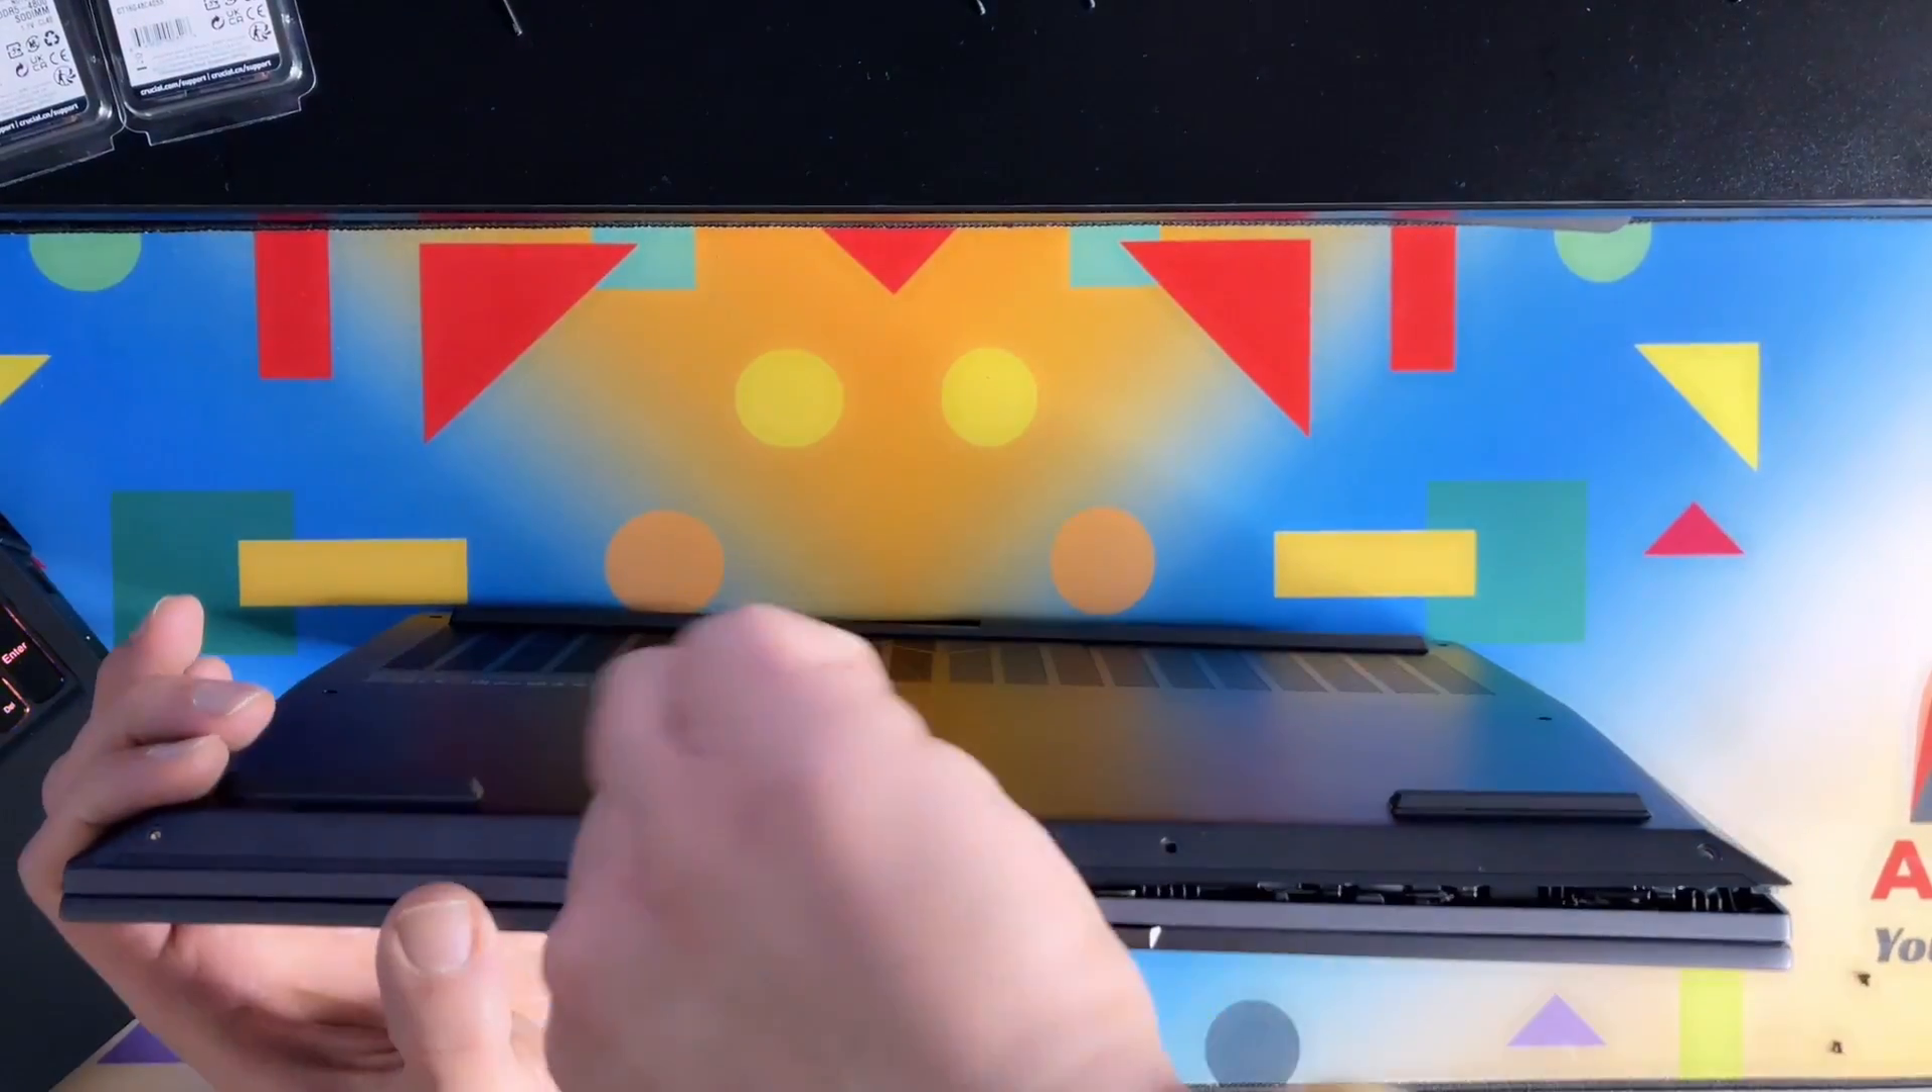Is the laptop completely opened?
No.